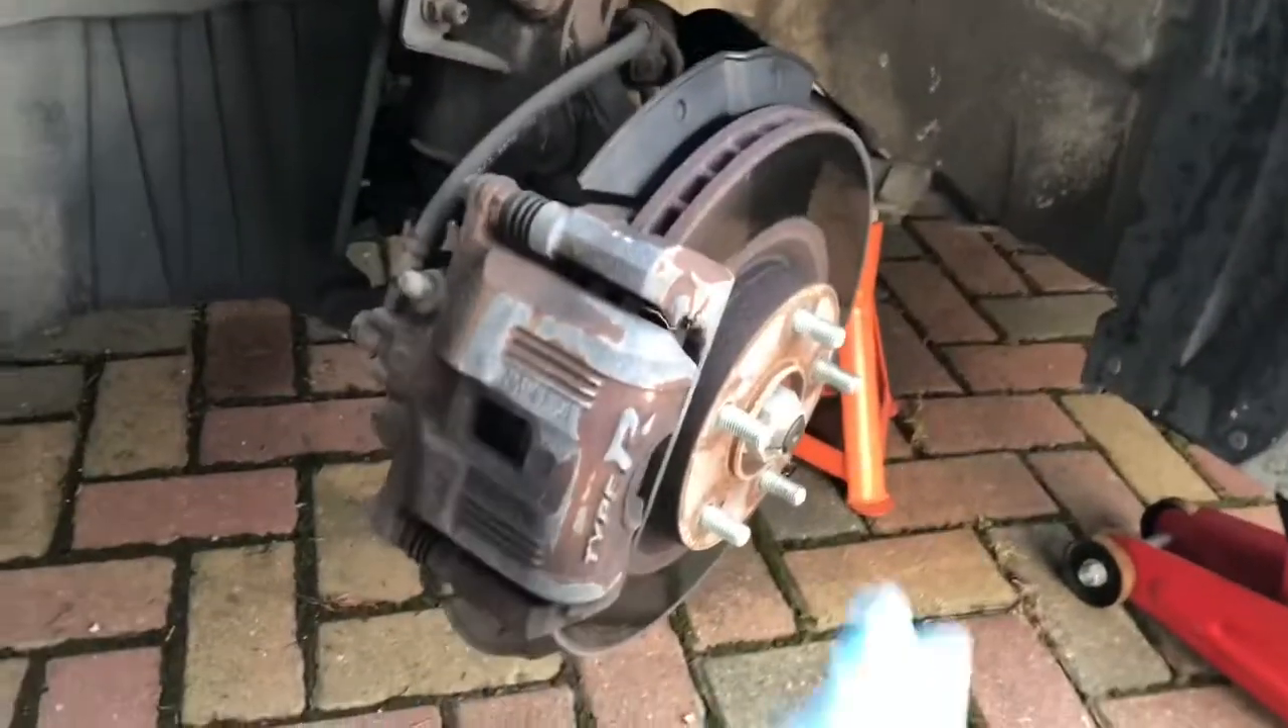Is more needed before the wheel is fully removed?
No.